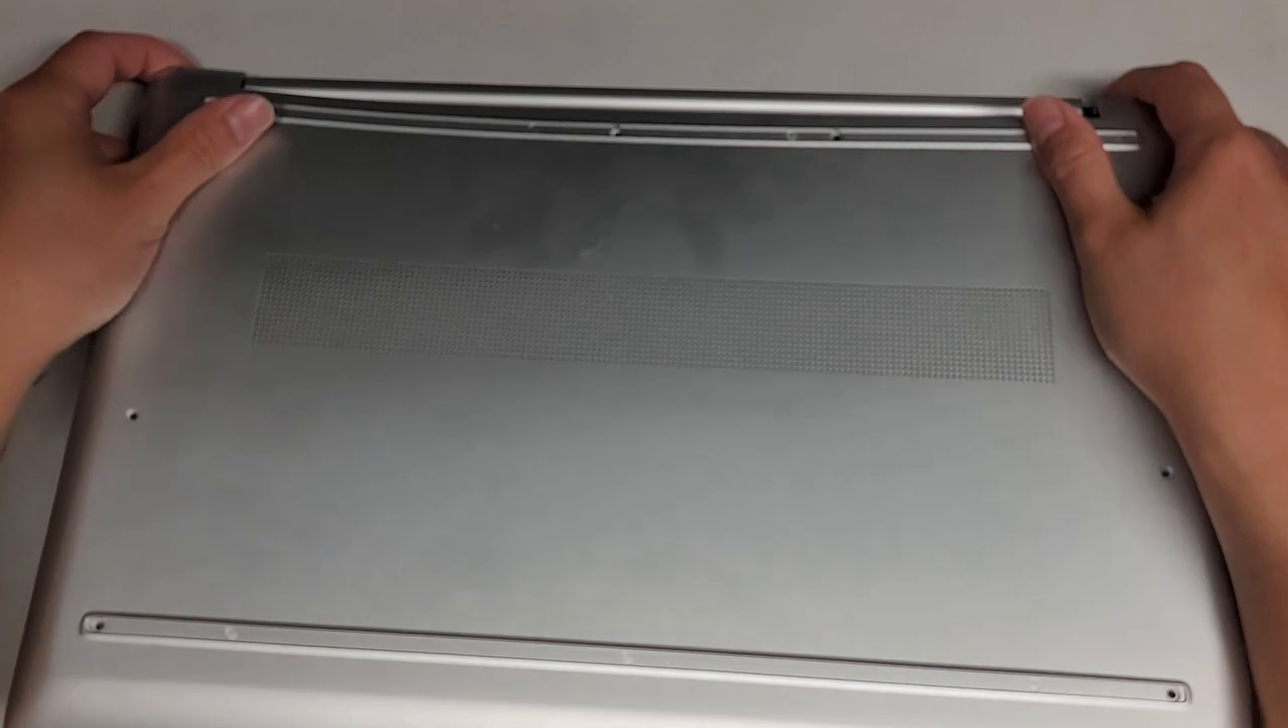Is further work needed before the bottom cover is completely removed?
Yes.